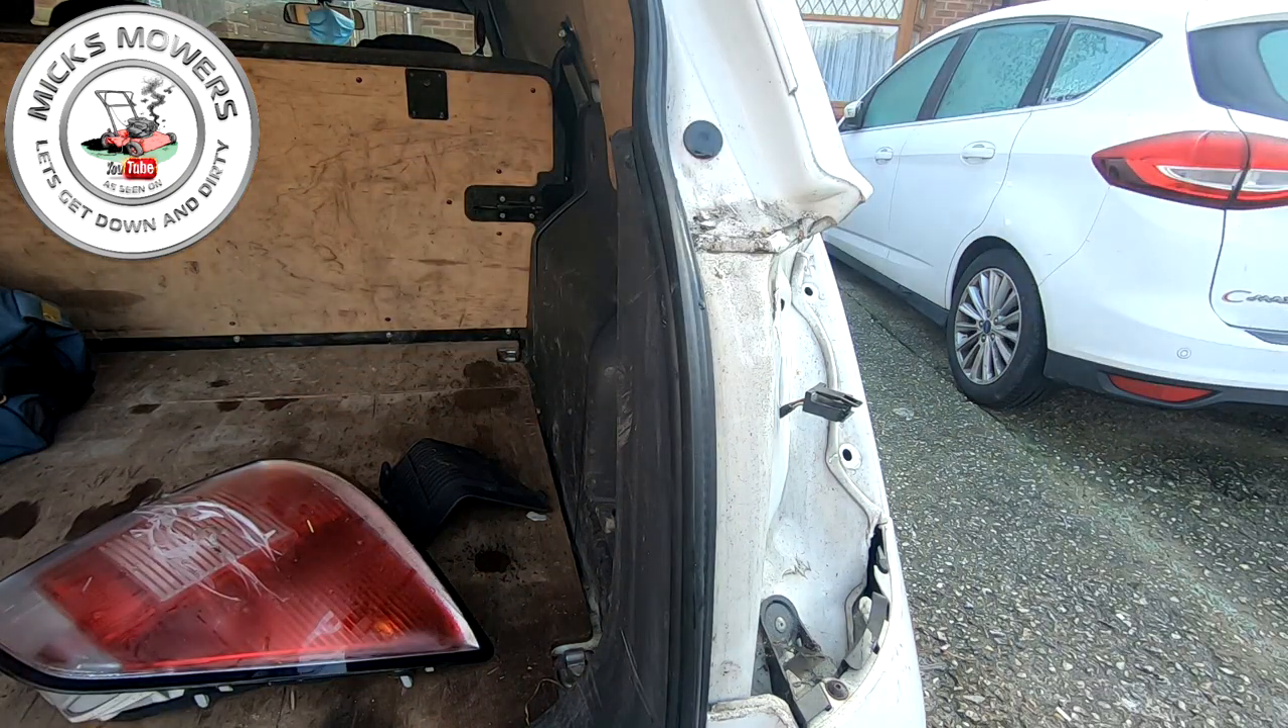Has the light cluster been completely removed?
Yes.